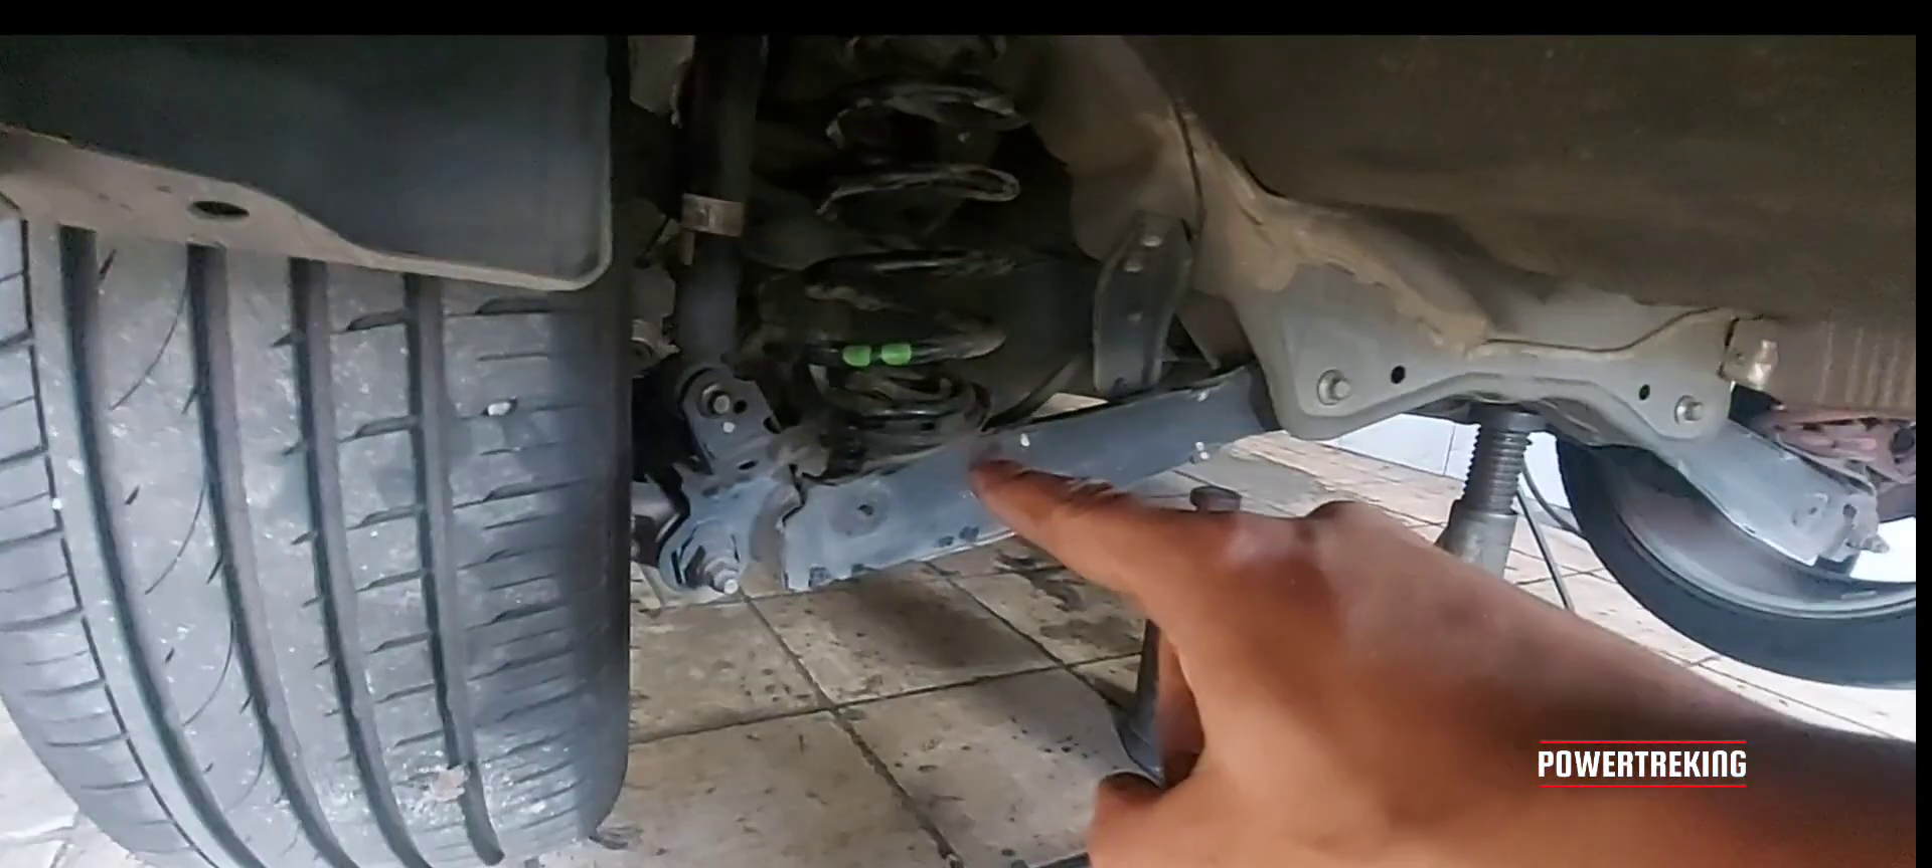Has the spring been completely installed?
Yes.